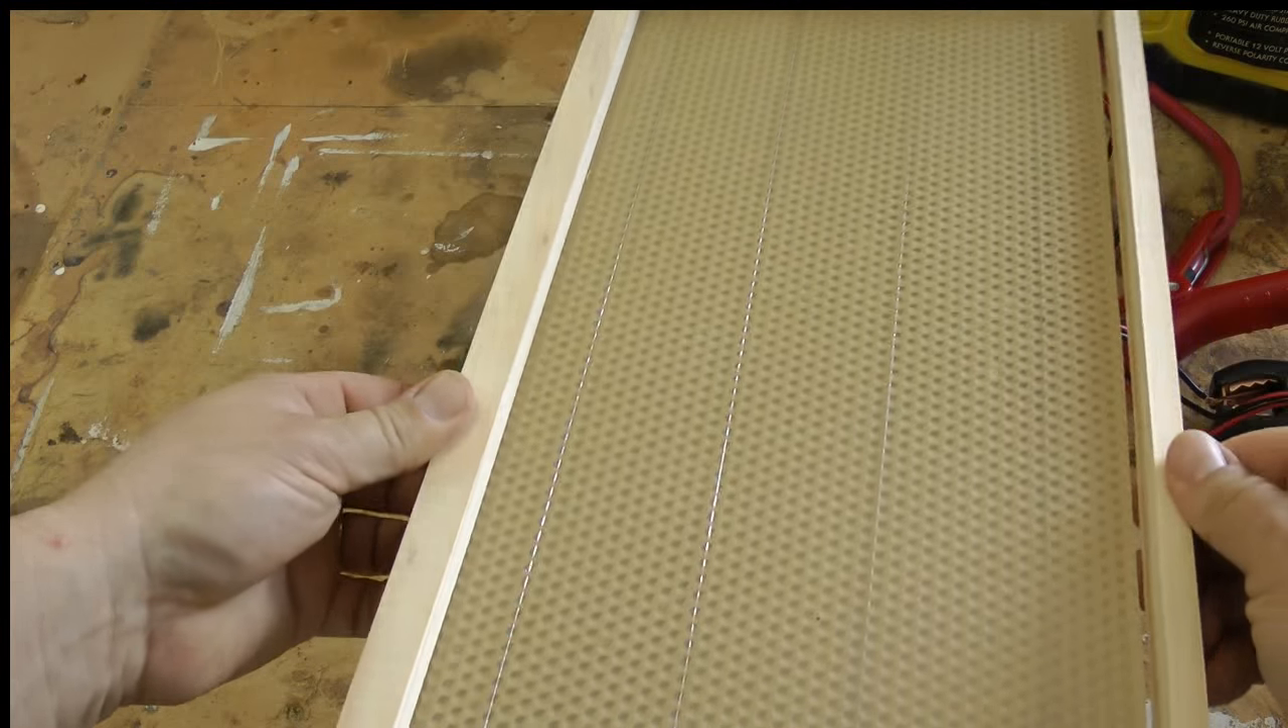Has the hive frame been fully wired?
Yes.